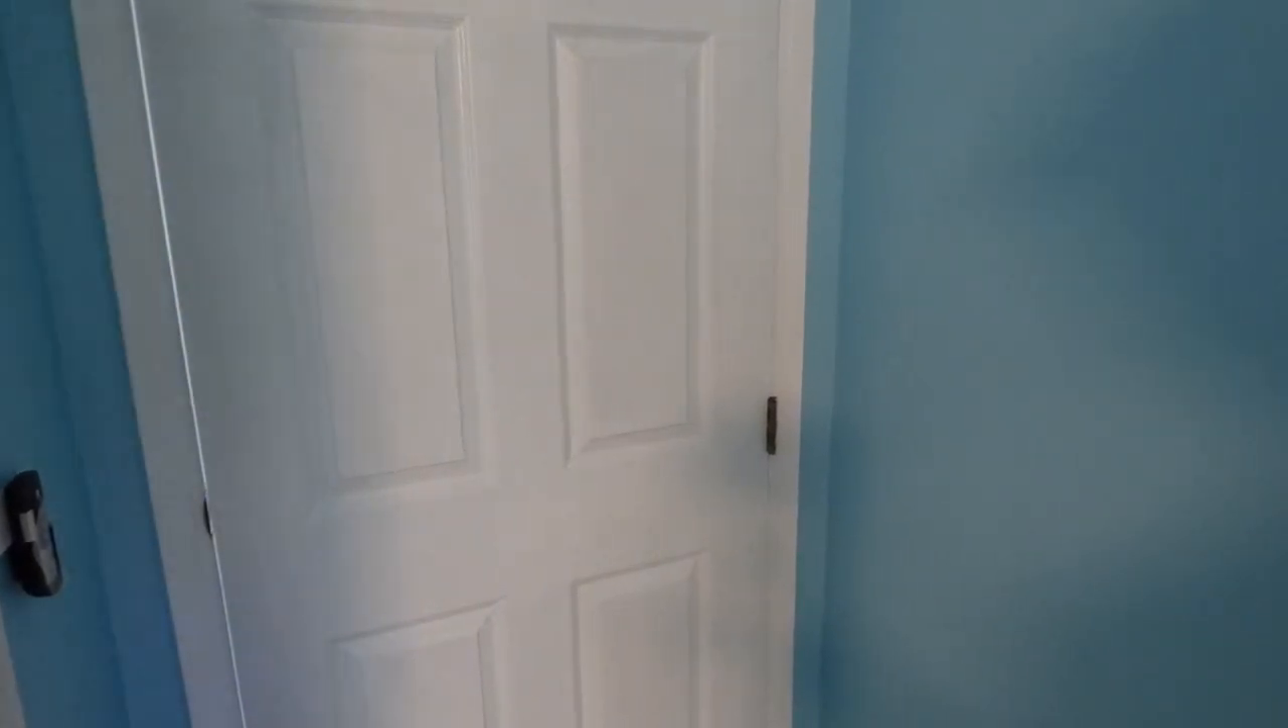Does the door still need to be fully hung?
No.